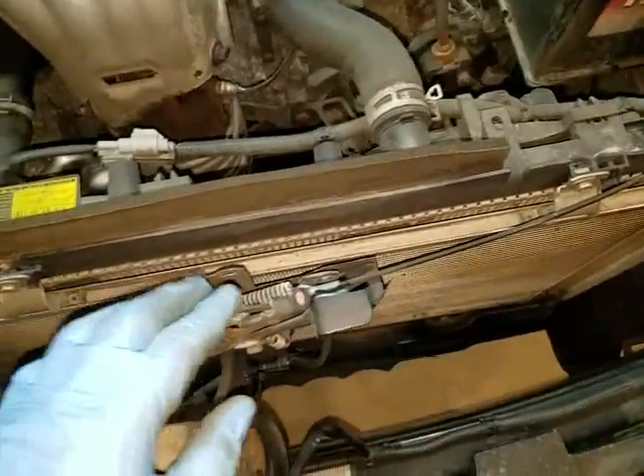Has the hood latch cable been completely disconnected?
No.